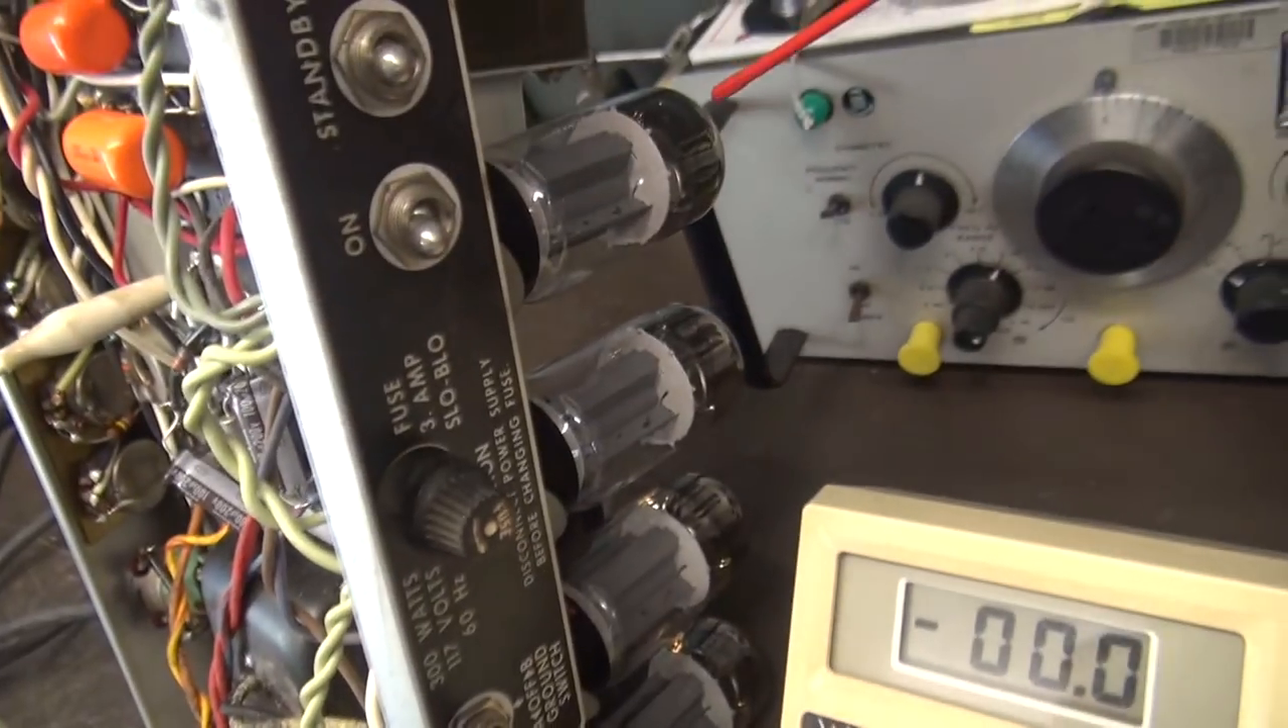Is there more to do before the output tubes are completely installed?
No.